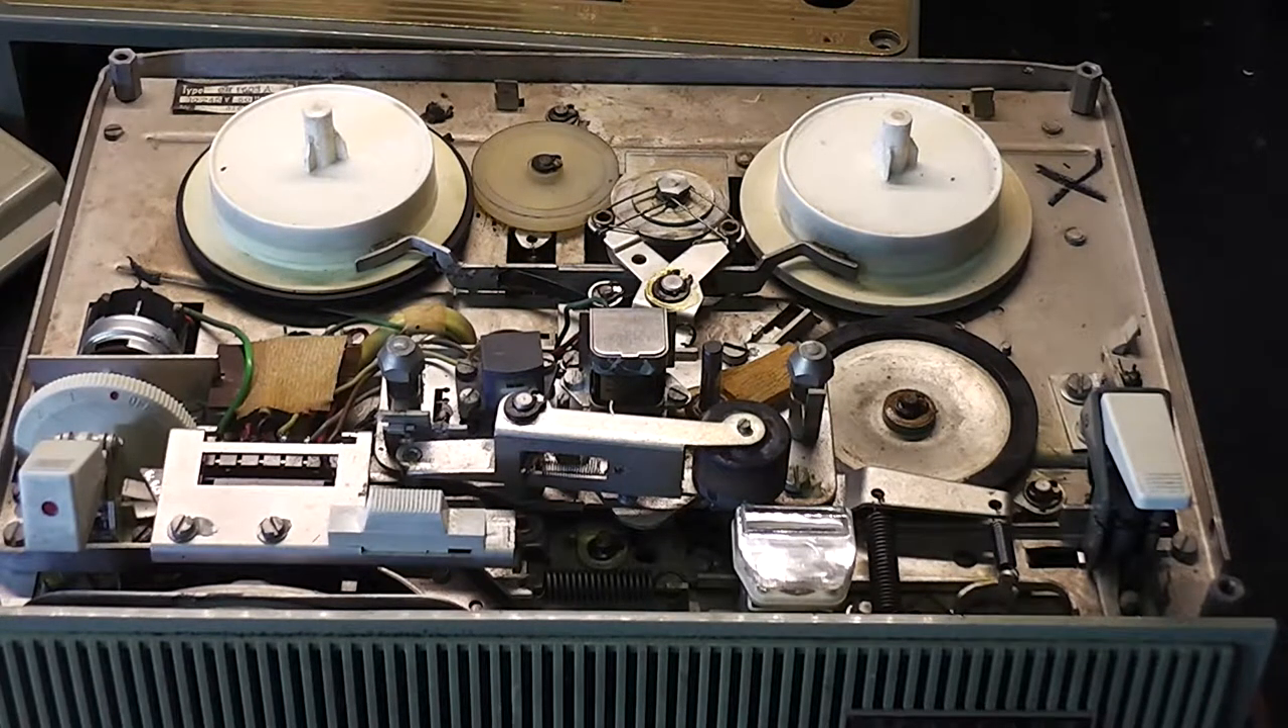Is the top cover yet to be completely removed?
No.